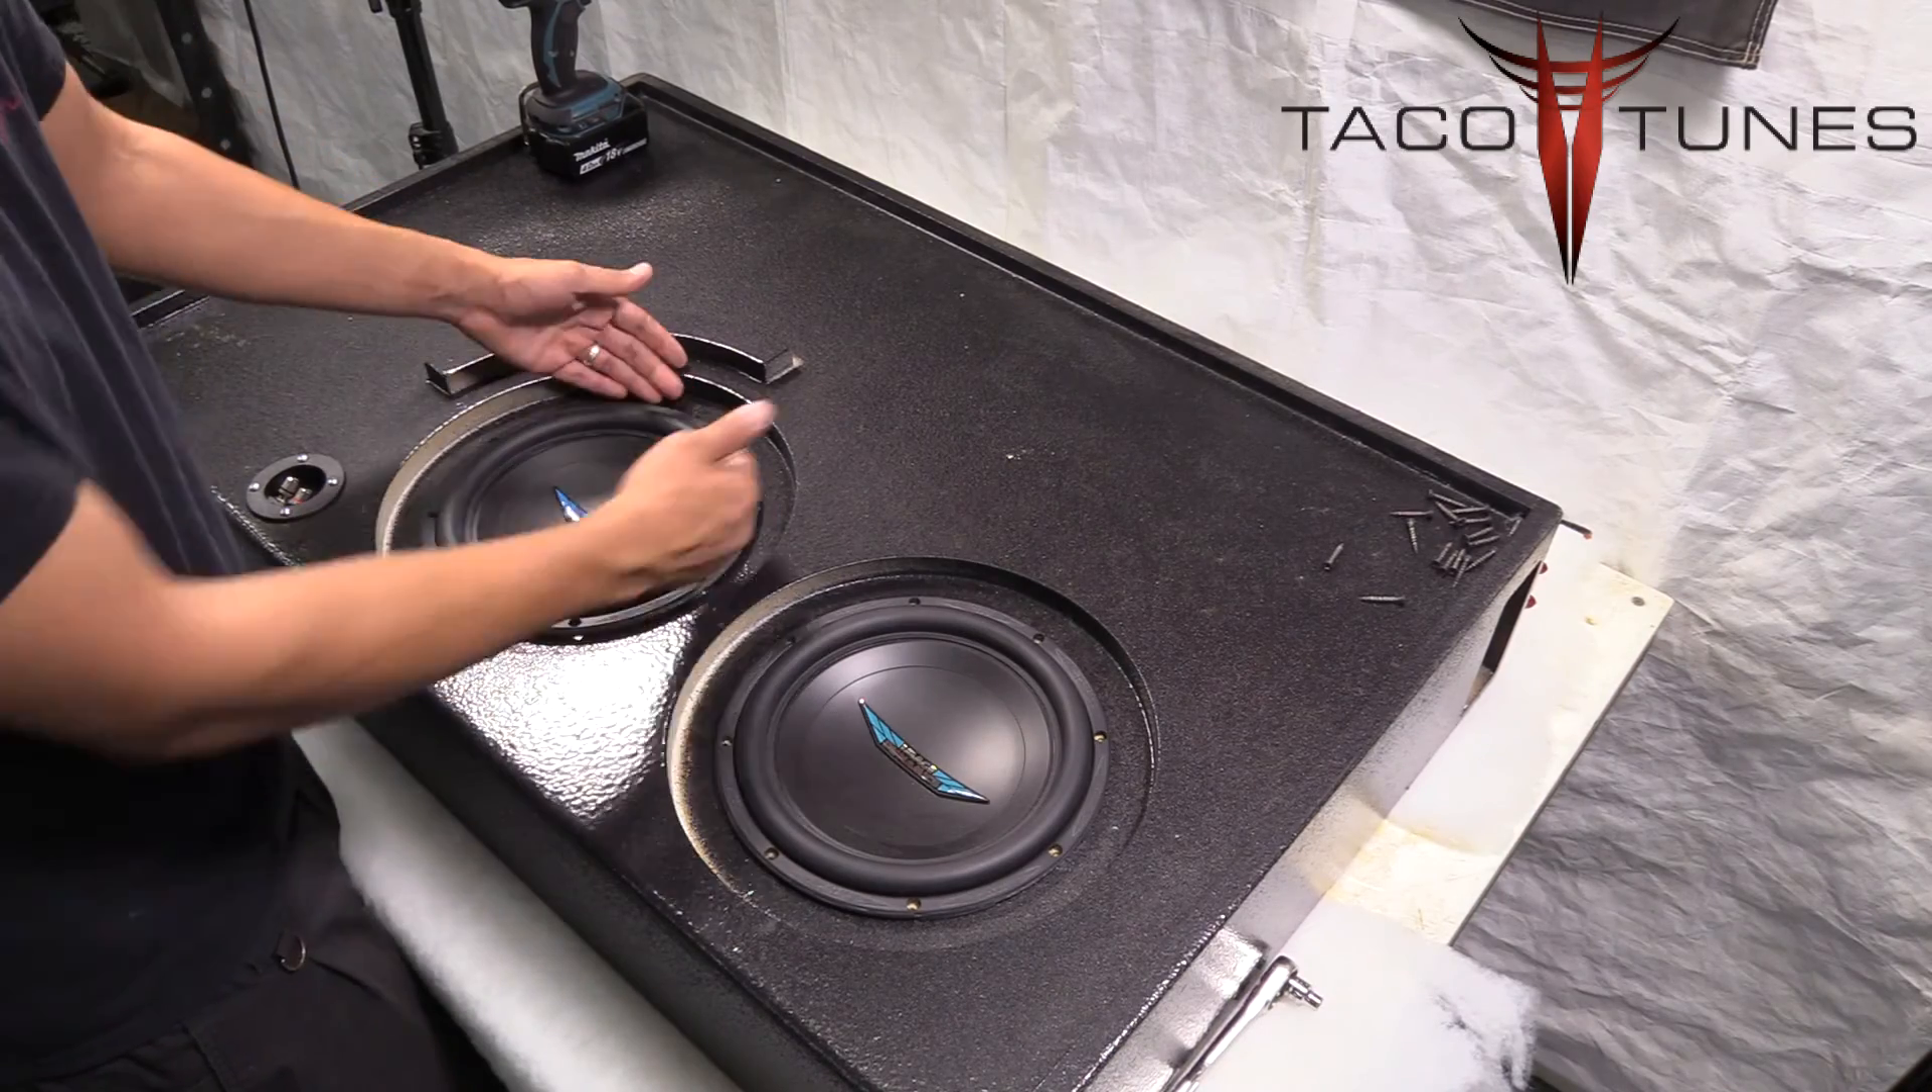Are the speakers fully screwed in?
No.